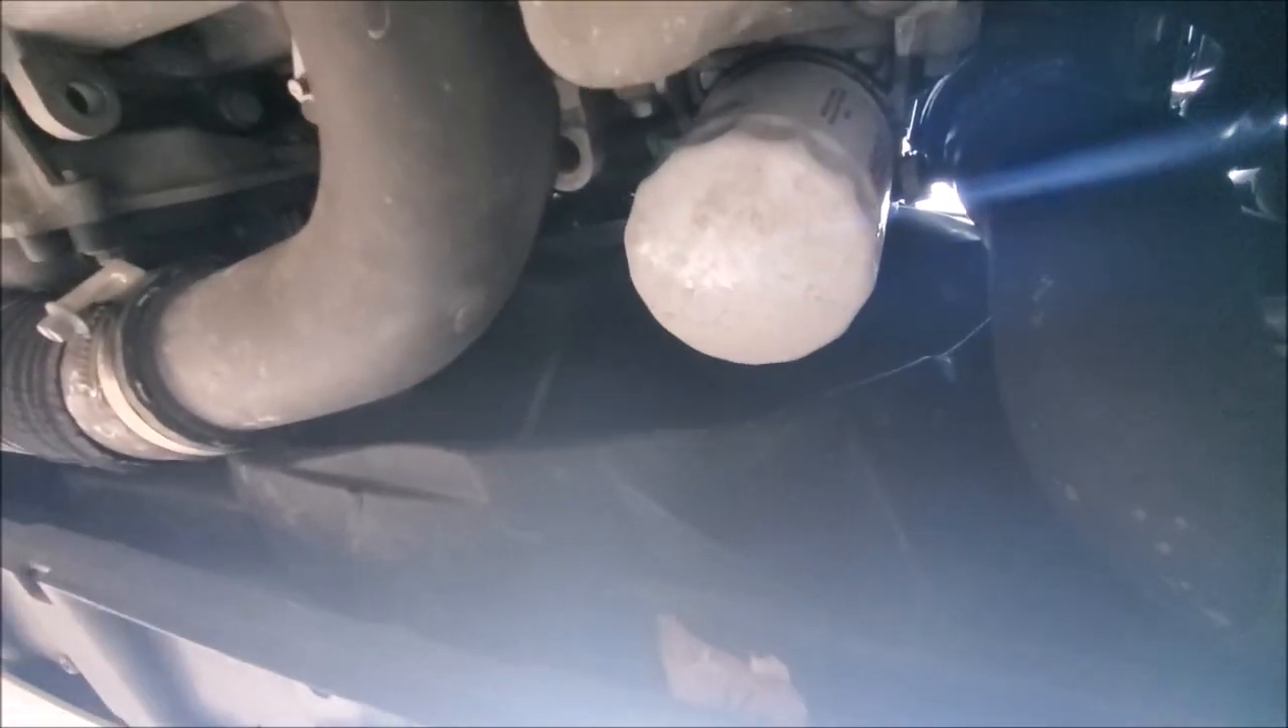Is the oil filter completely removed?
No.